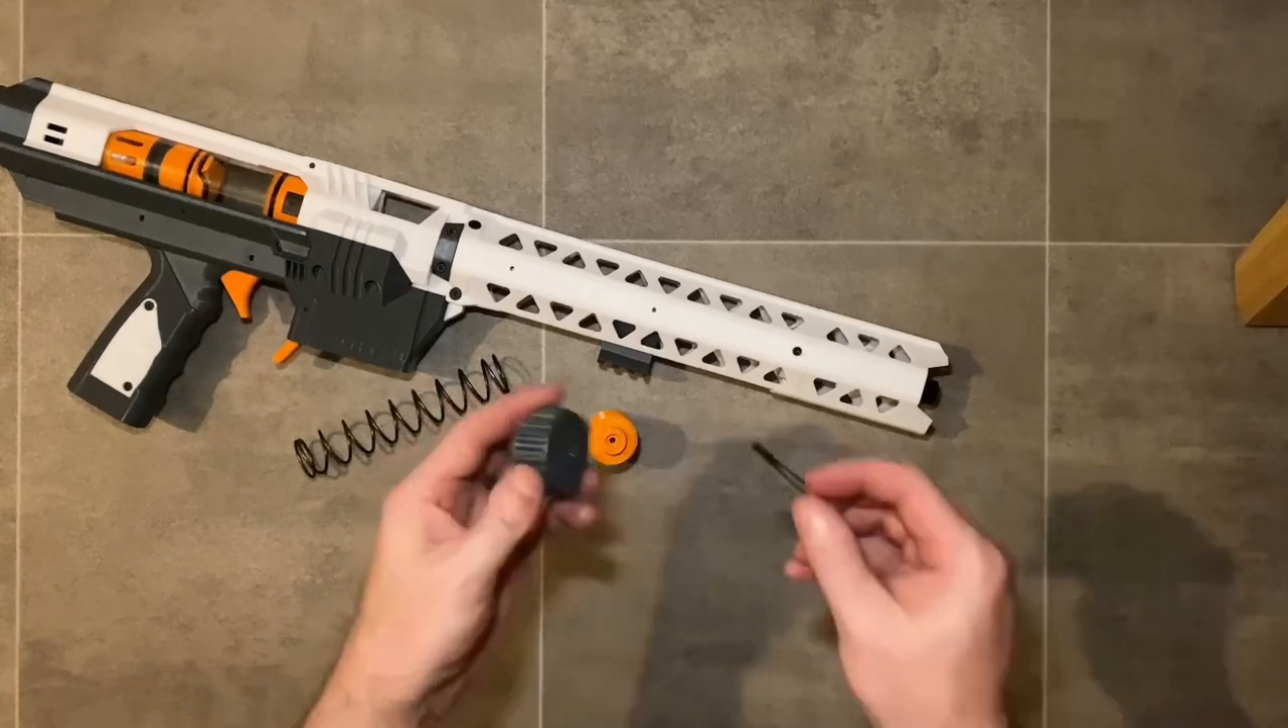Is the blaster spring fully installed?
No.